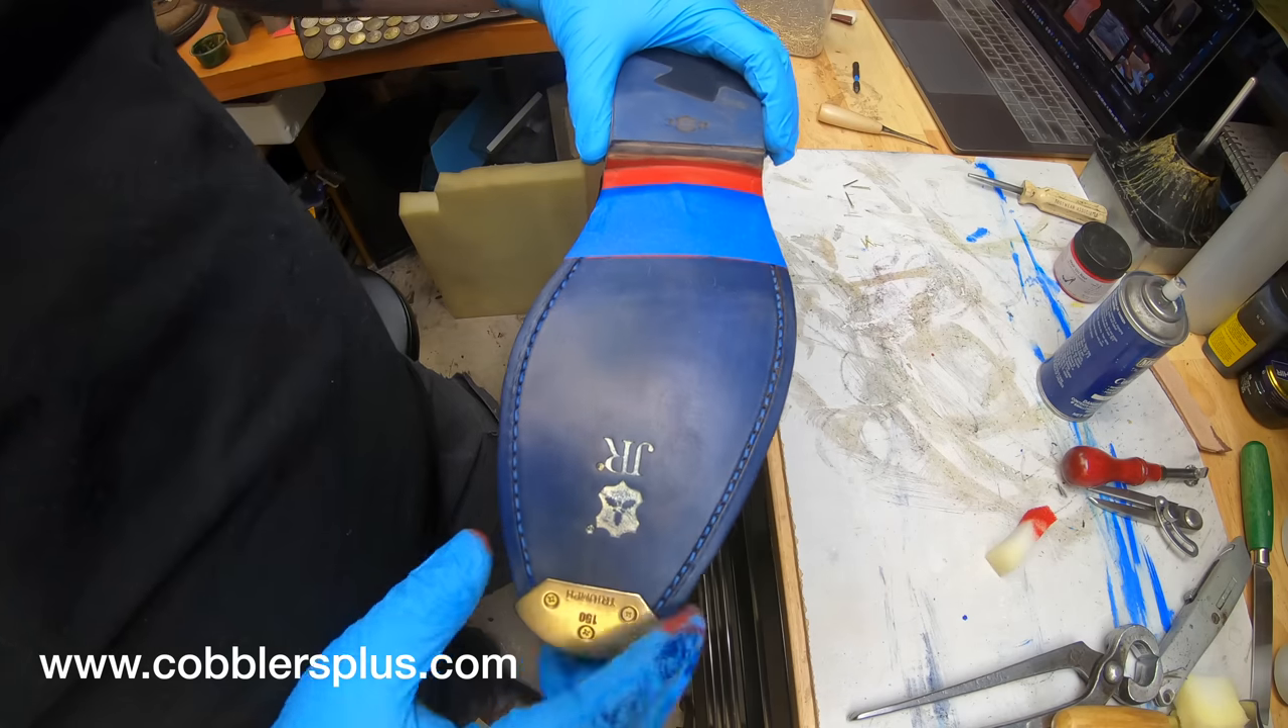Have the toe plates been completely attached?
Yes.